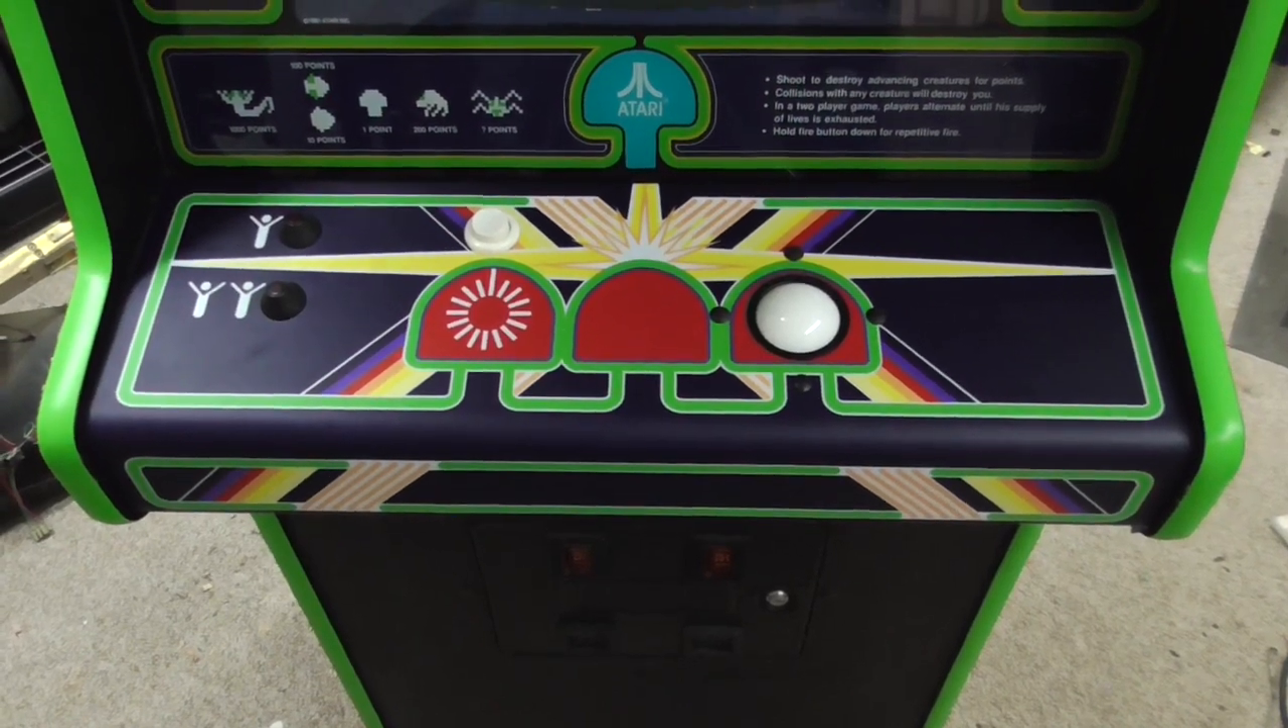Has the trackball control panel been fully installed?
Yes.